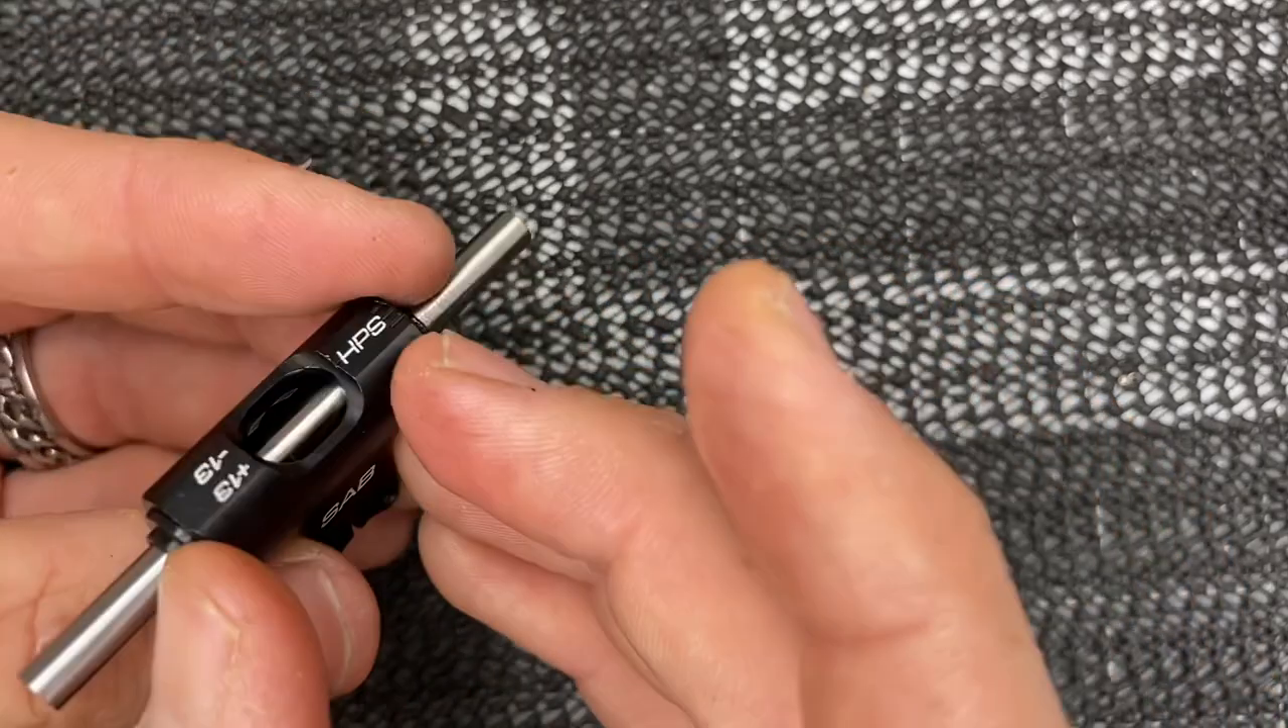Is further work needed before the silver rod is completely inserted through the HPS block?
No.